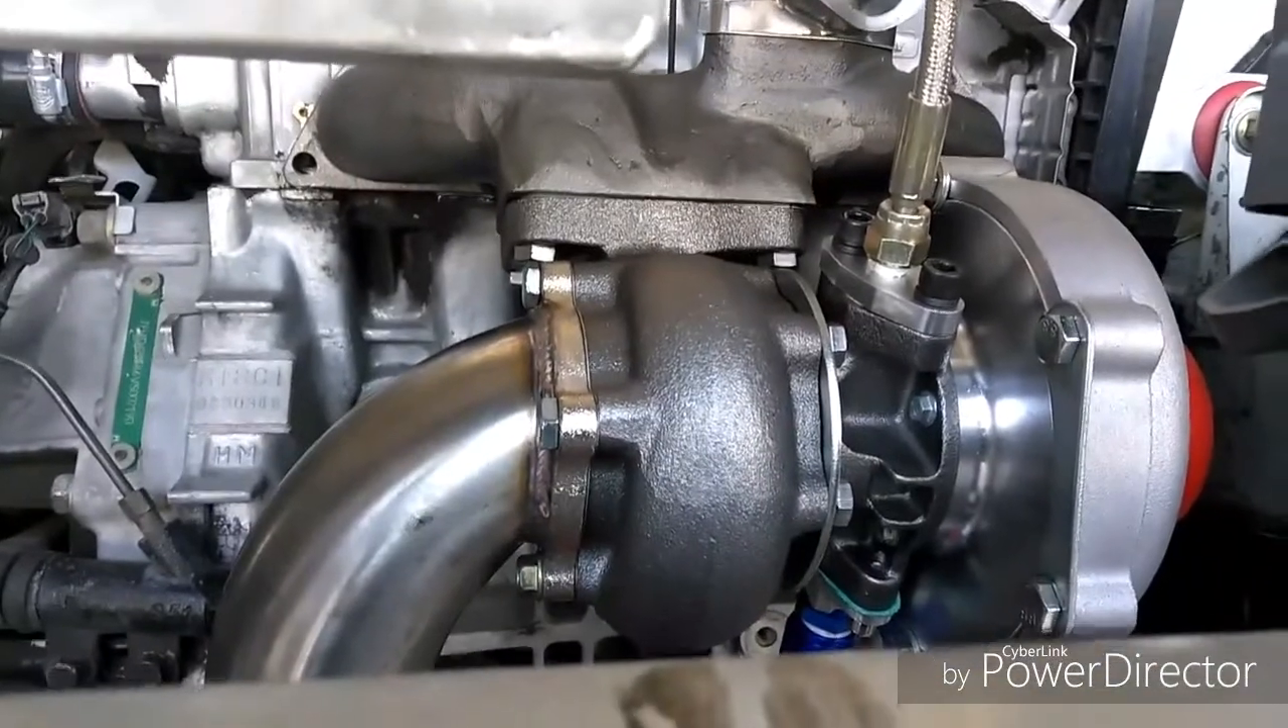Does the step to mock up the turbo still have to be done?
No.